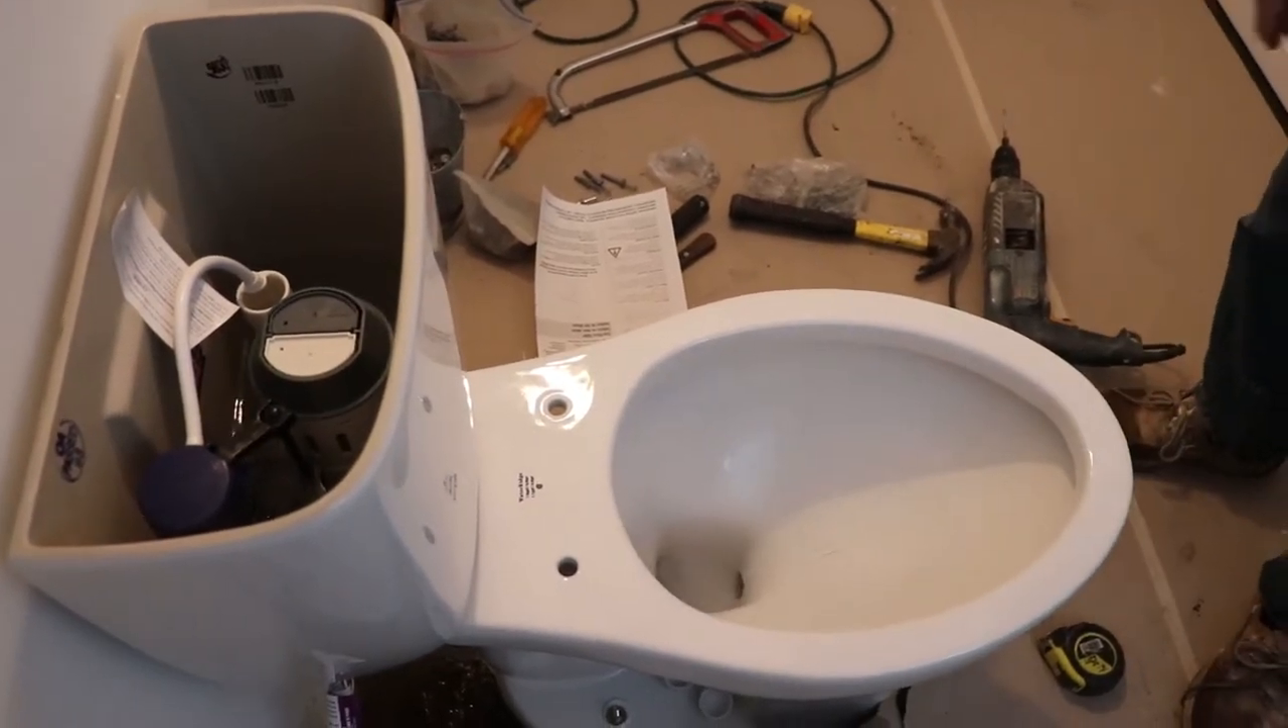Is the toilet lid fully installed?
No.